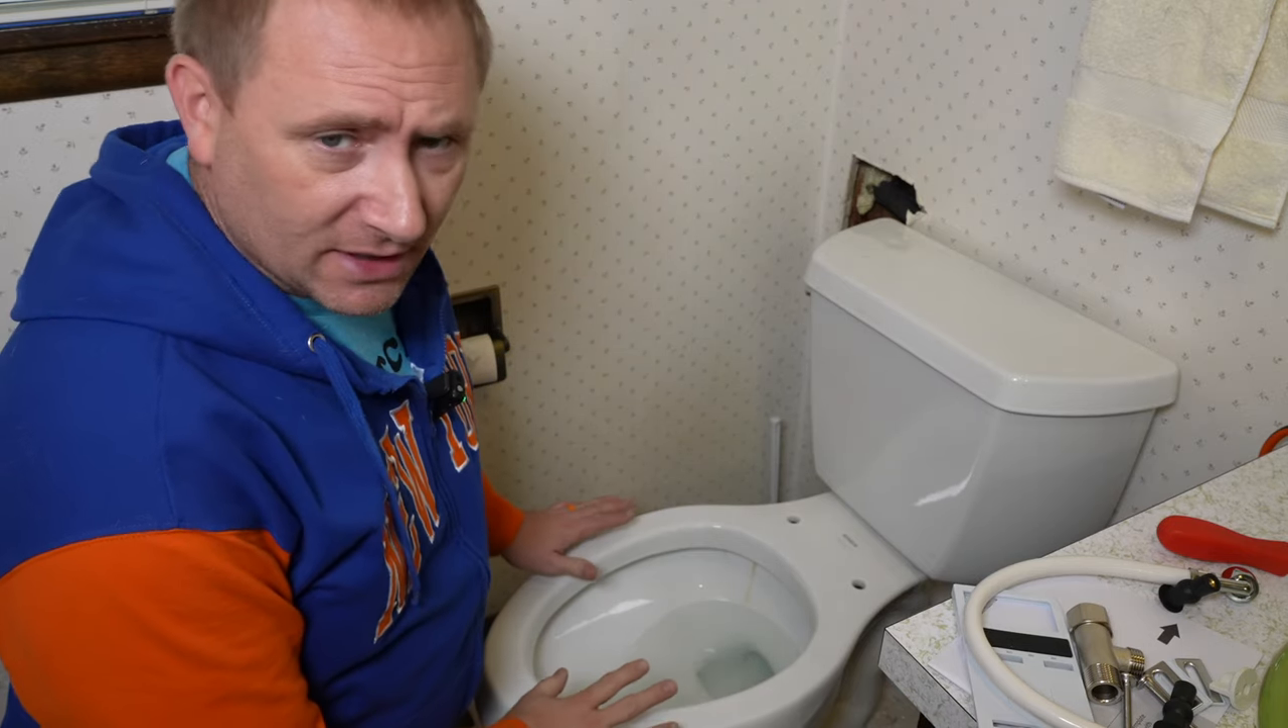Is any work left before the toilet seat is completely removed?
No.